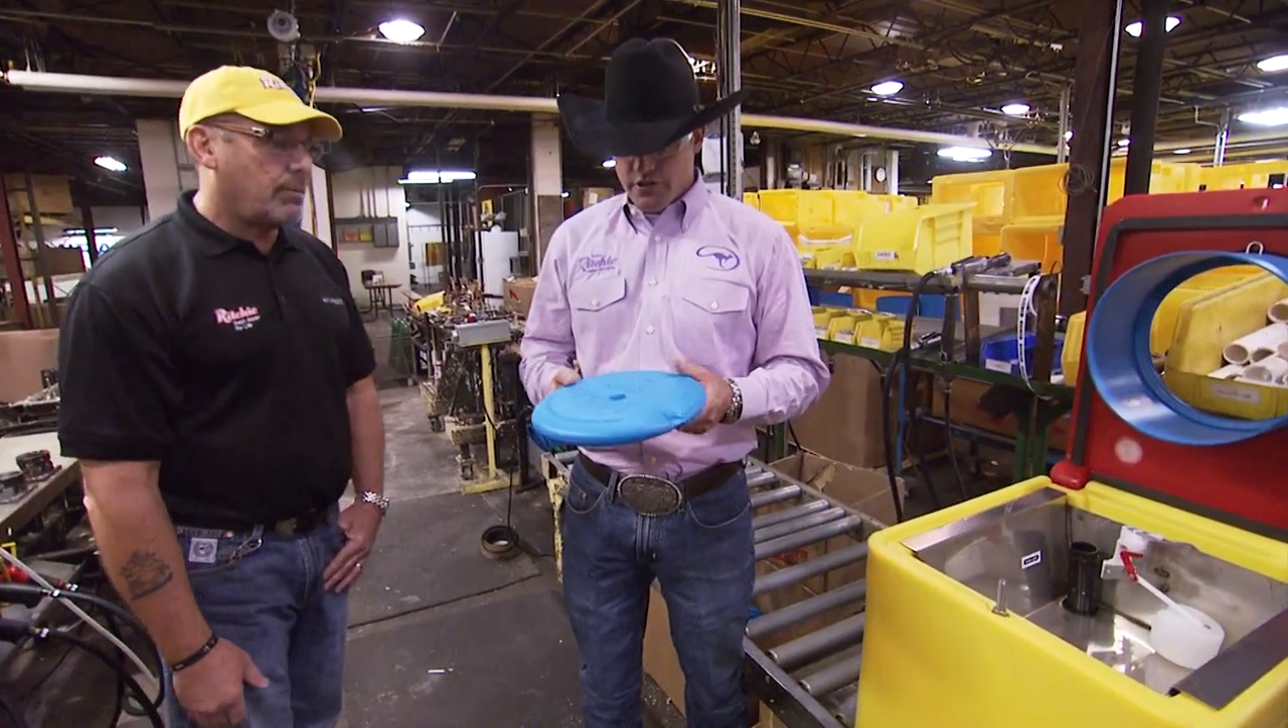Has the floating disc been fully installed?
No.